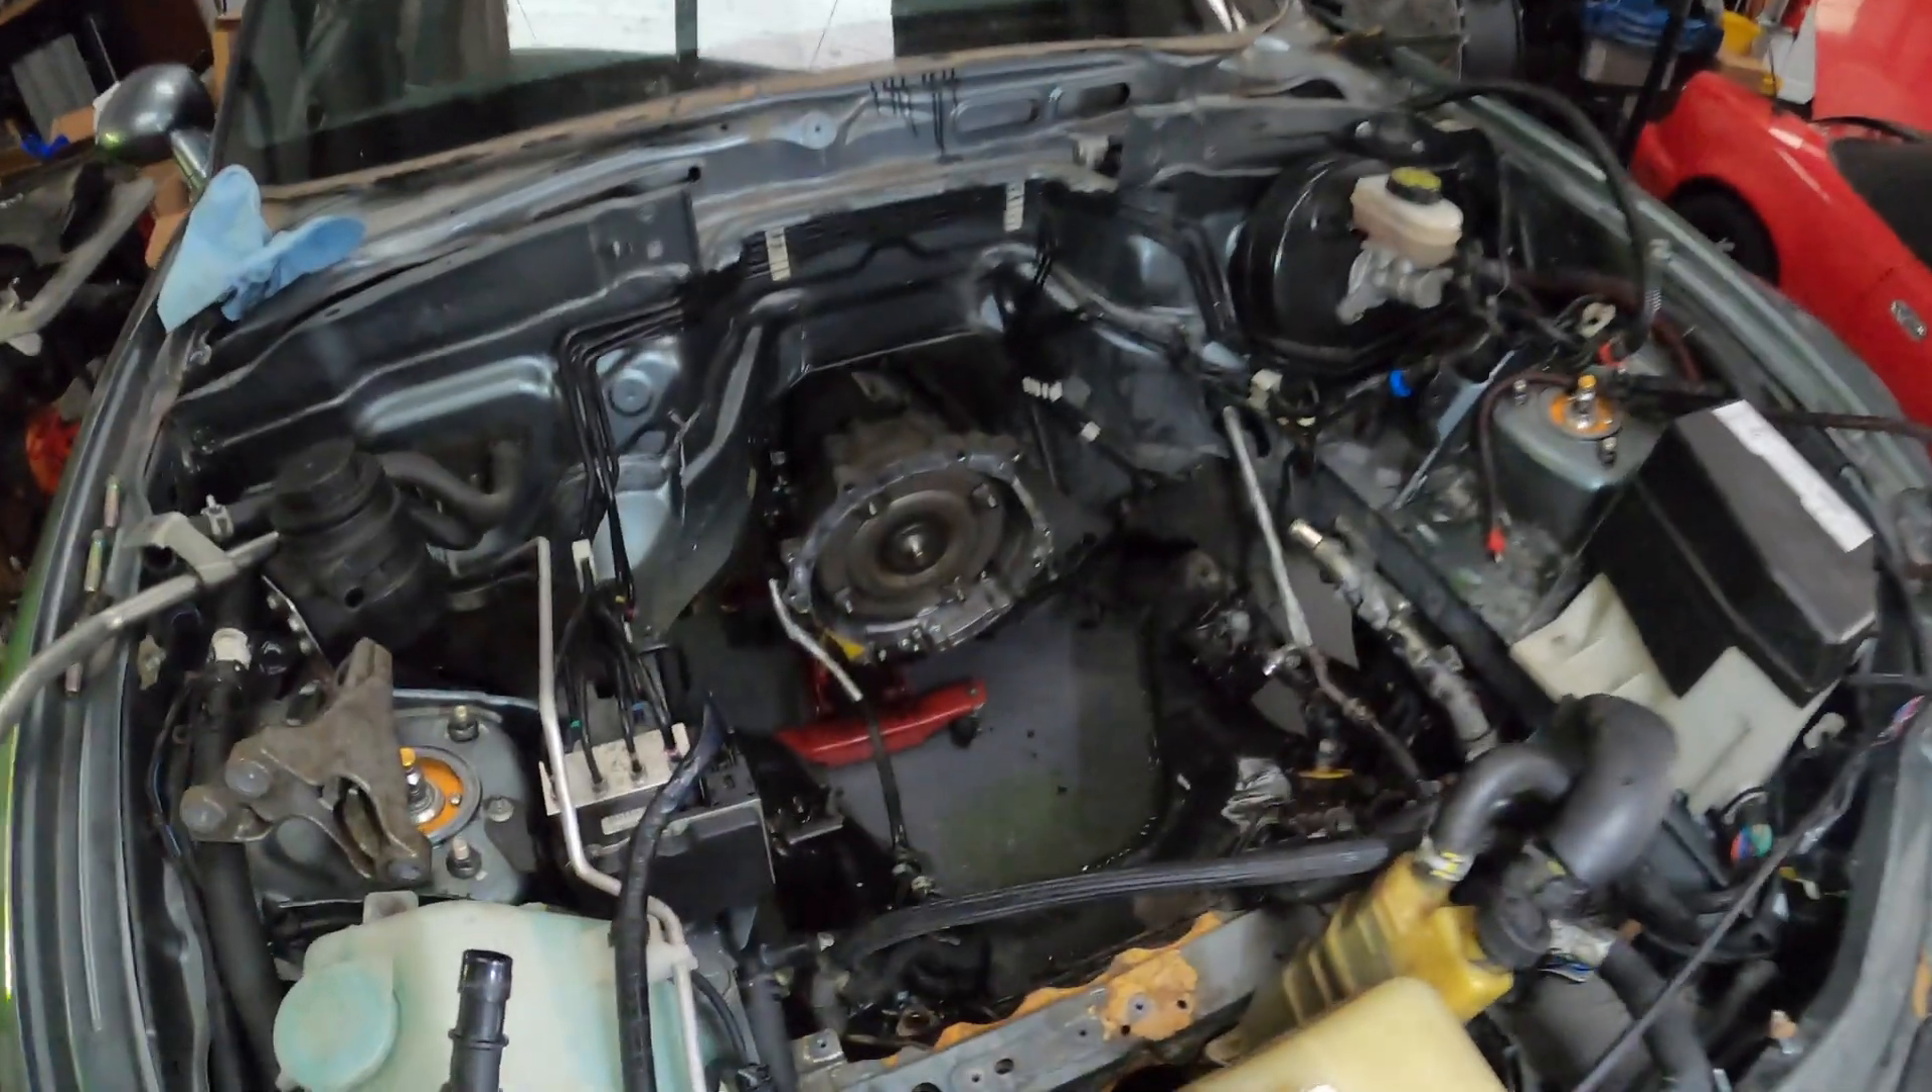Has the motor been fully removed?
Yes.